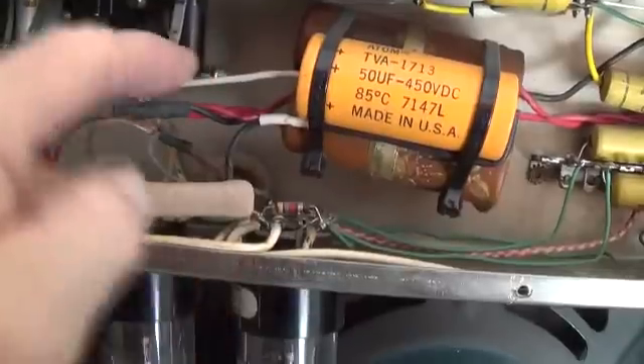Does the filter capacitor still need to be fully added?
No.